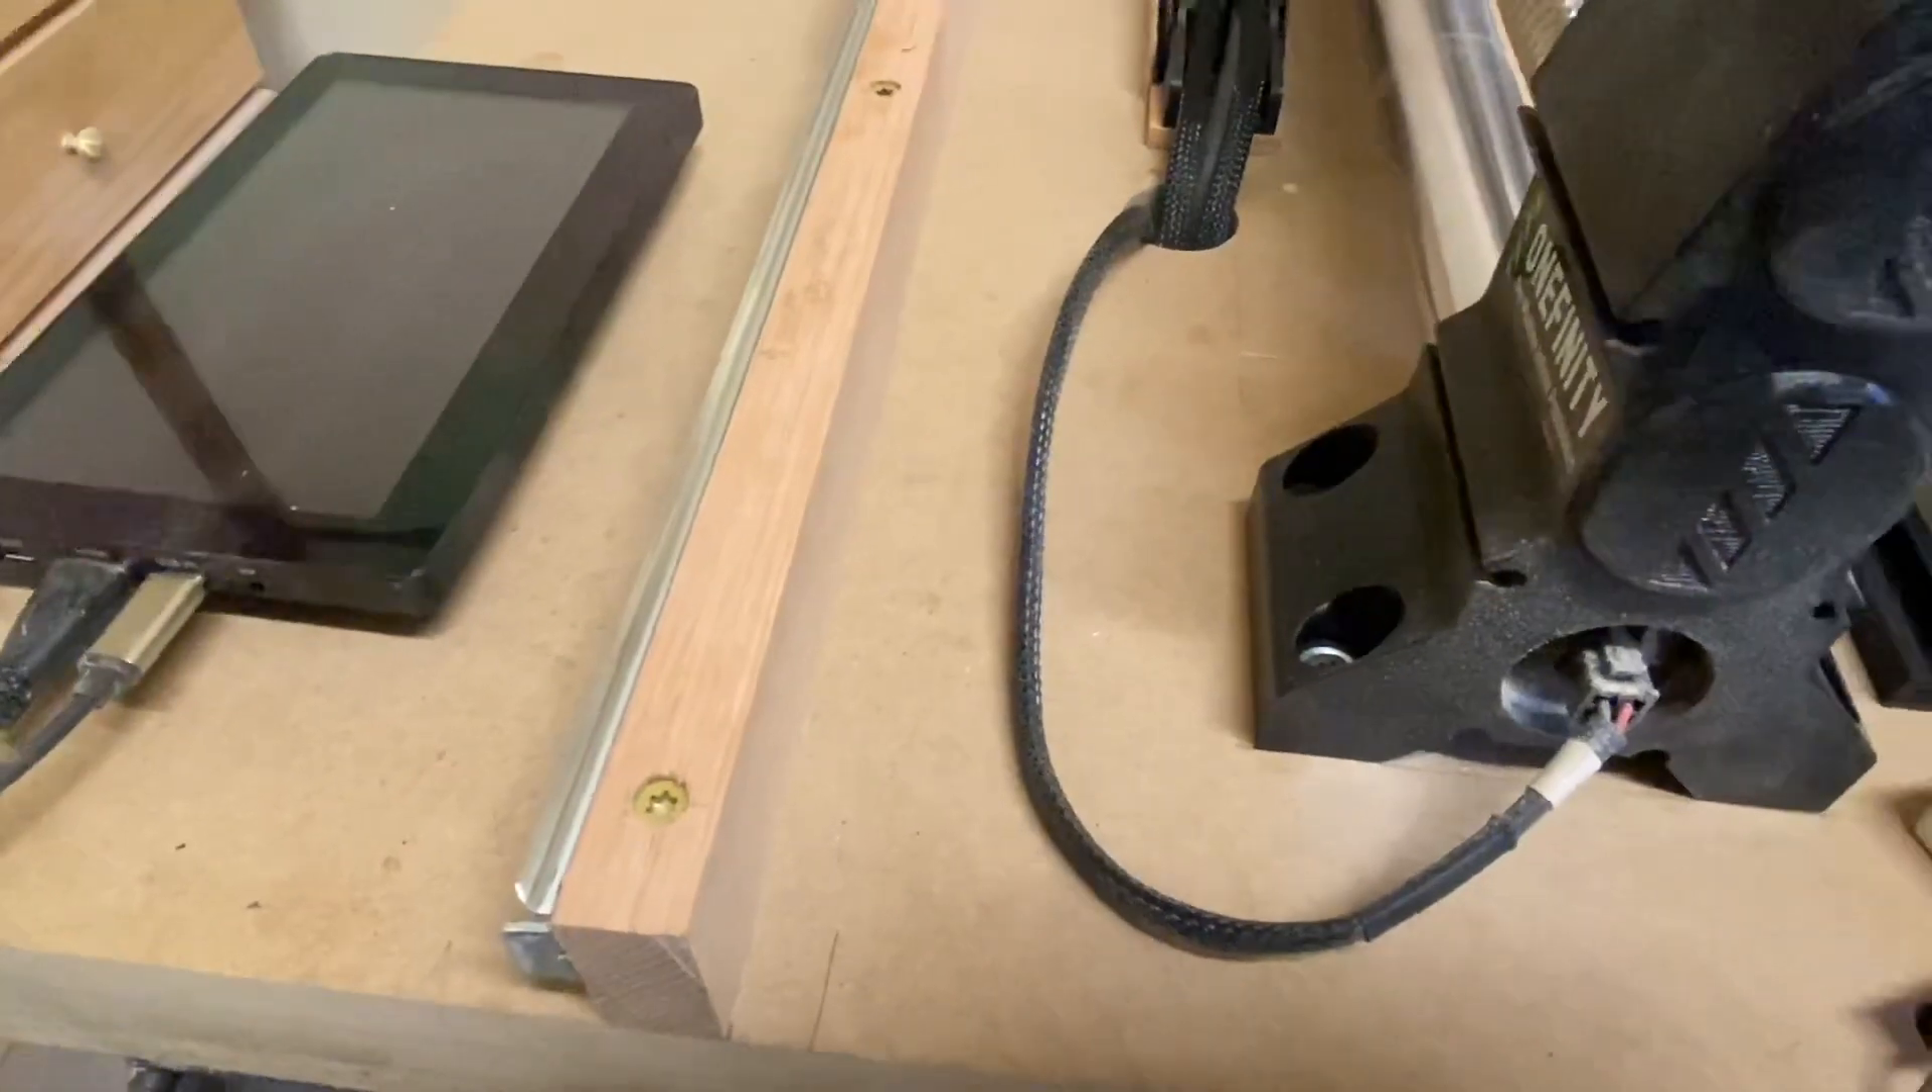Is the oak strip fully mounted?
Yes.